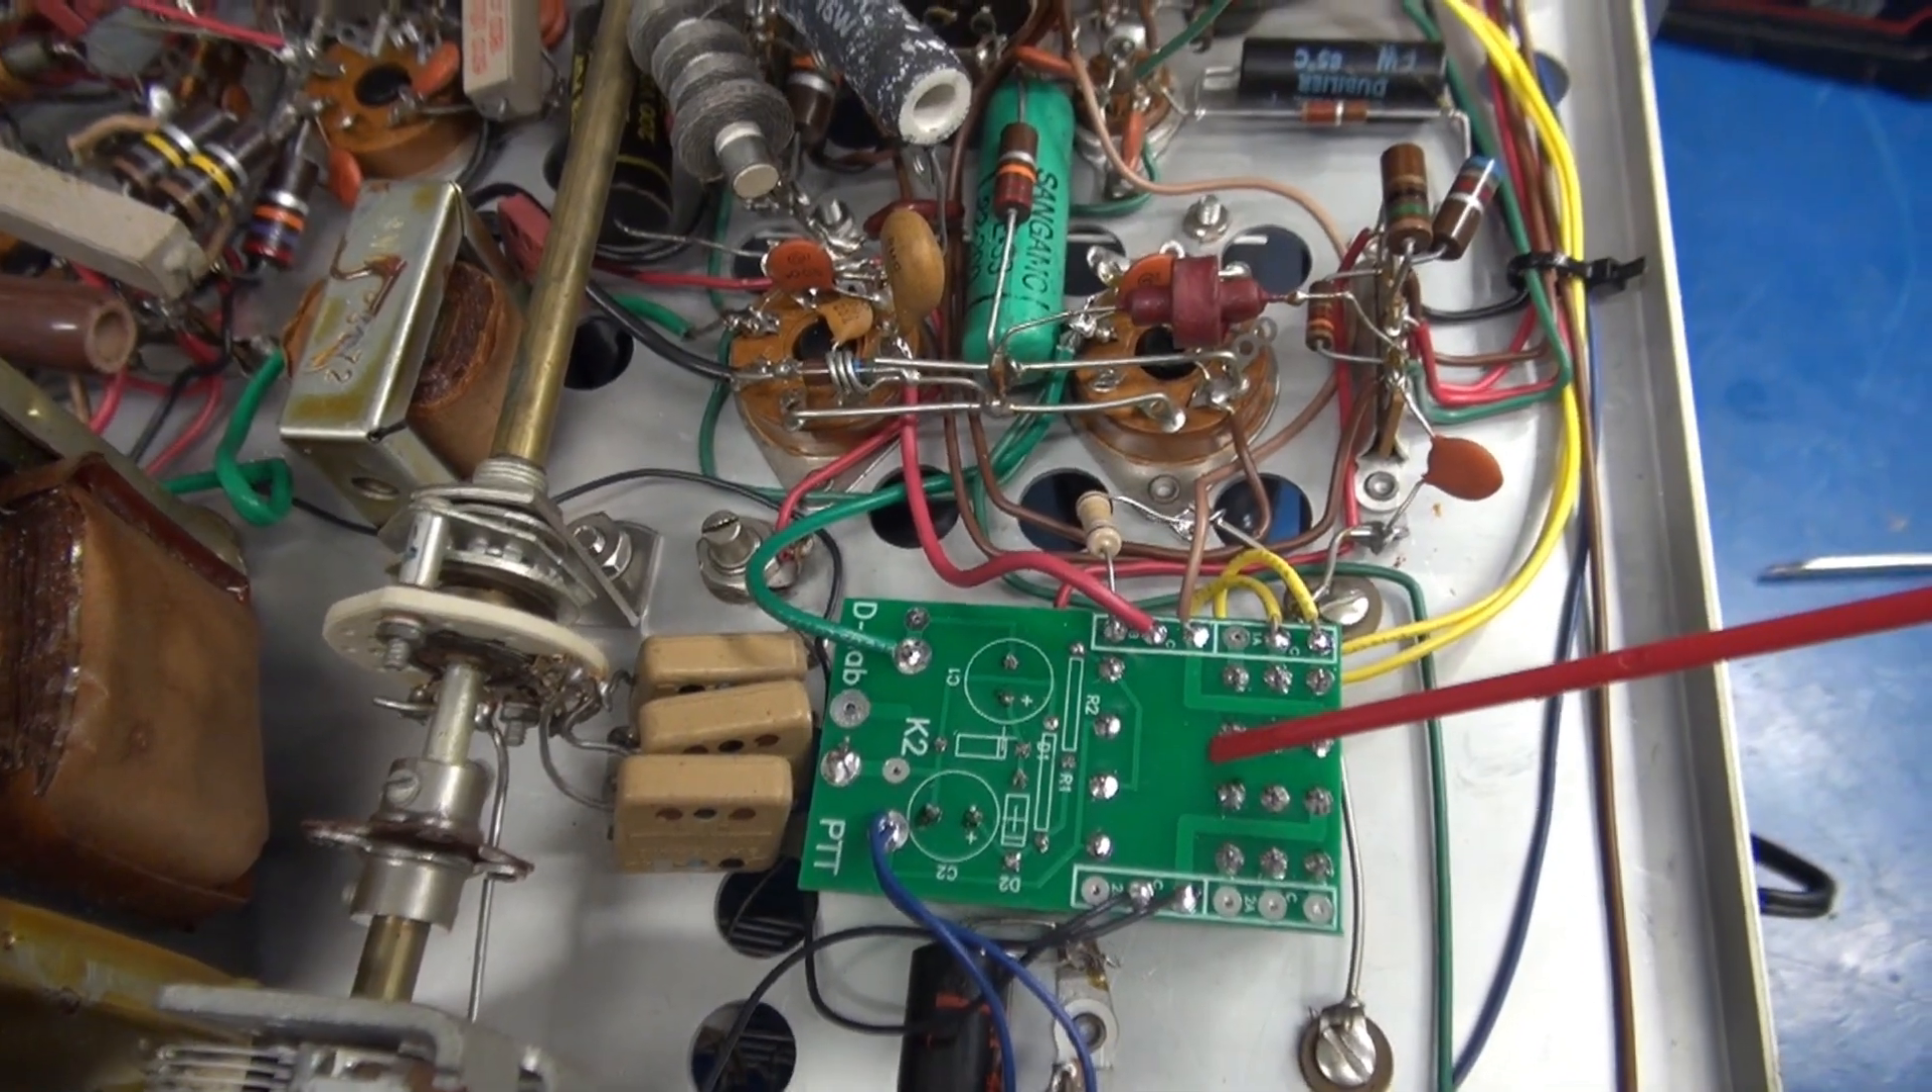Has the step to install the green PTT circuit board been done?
Yes.